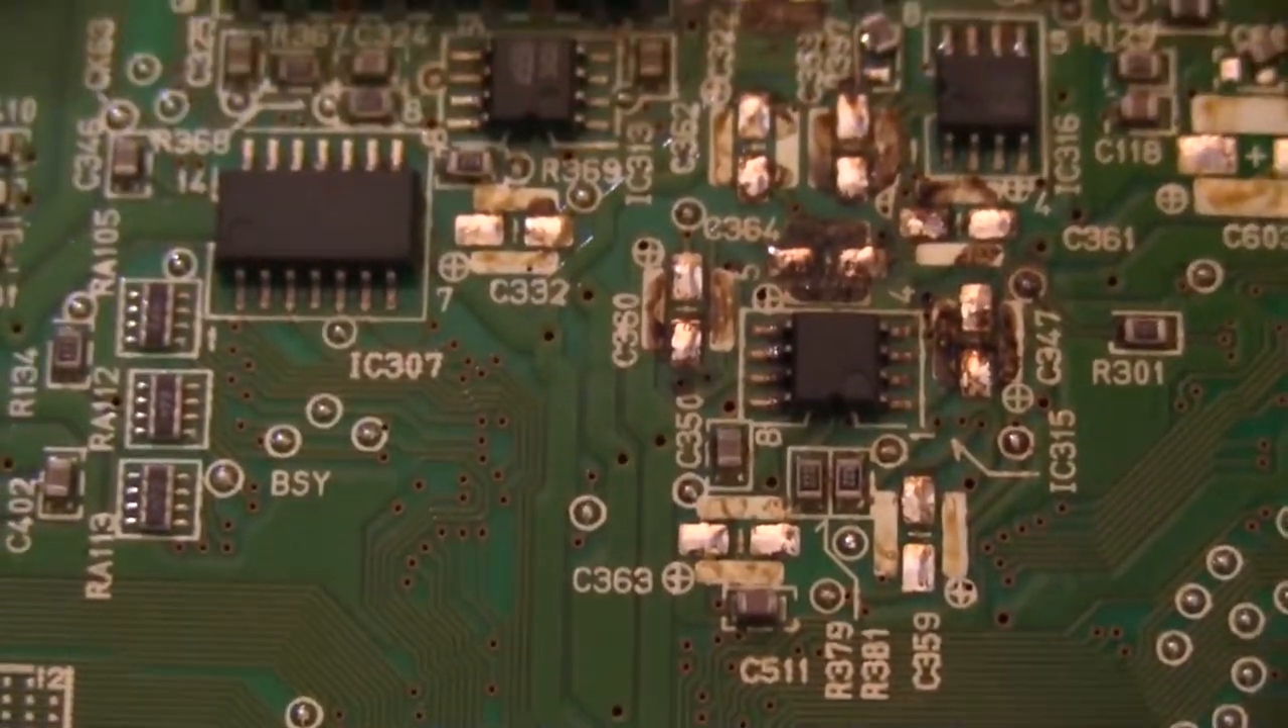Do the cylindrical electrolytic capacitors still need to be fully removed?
No.